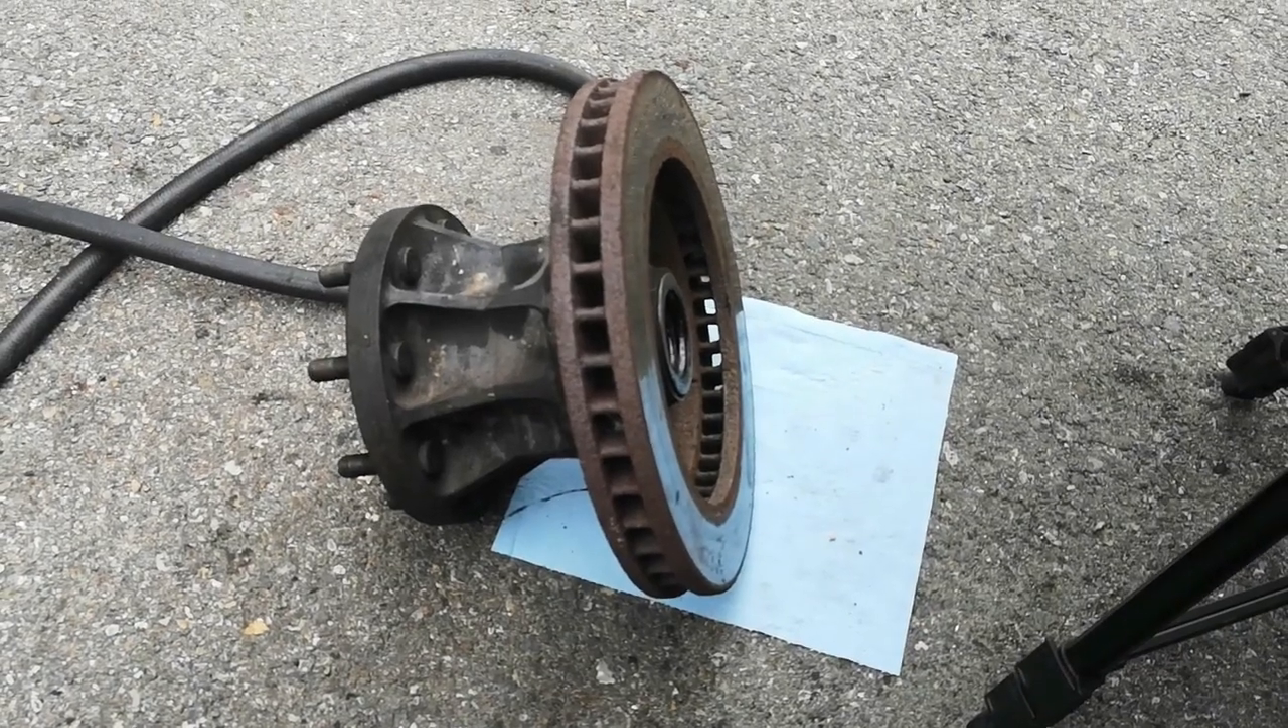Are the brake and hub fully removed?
Yes.